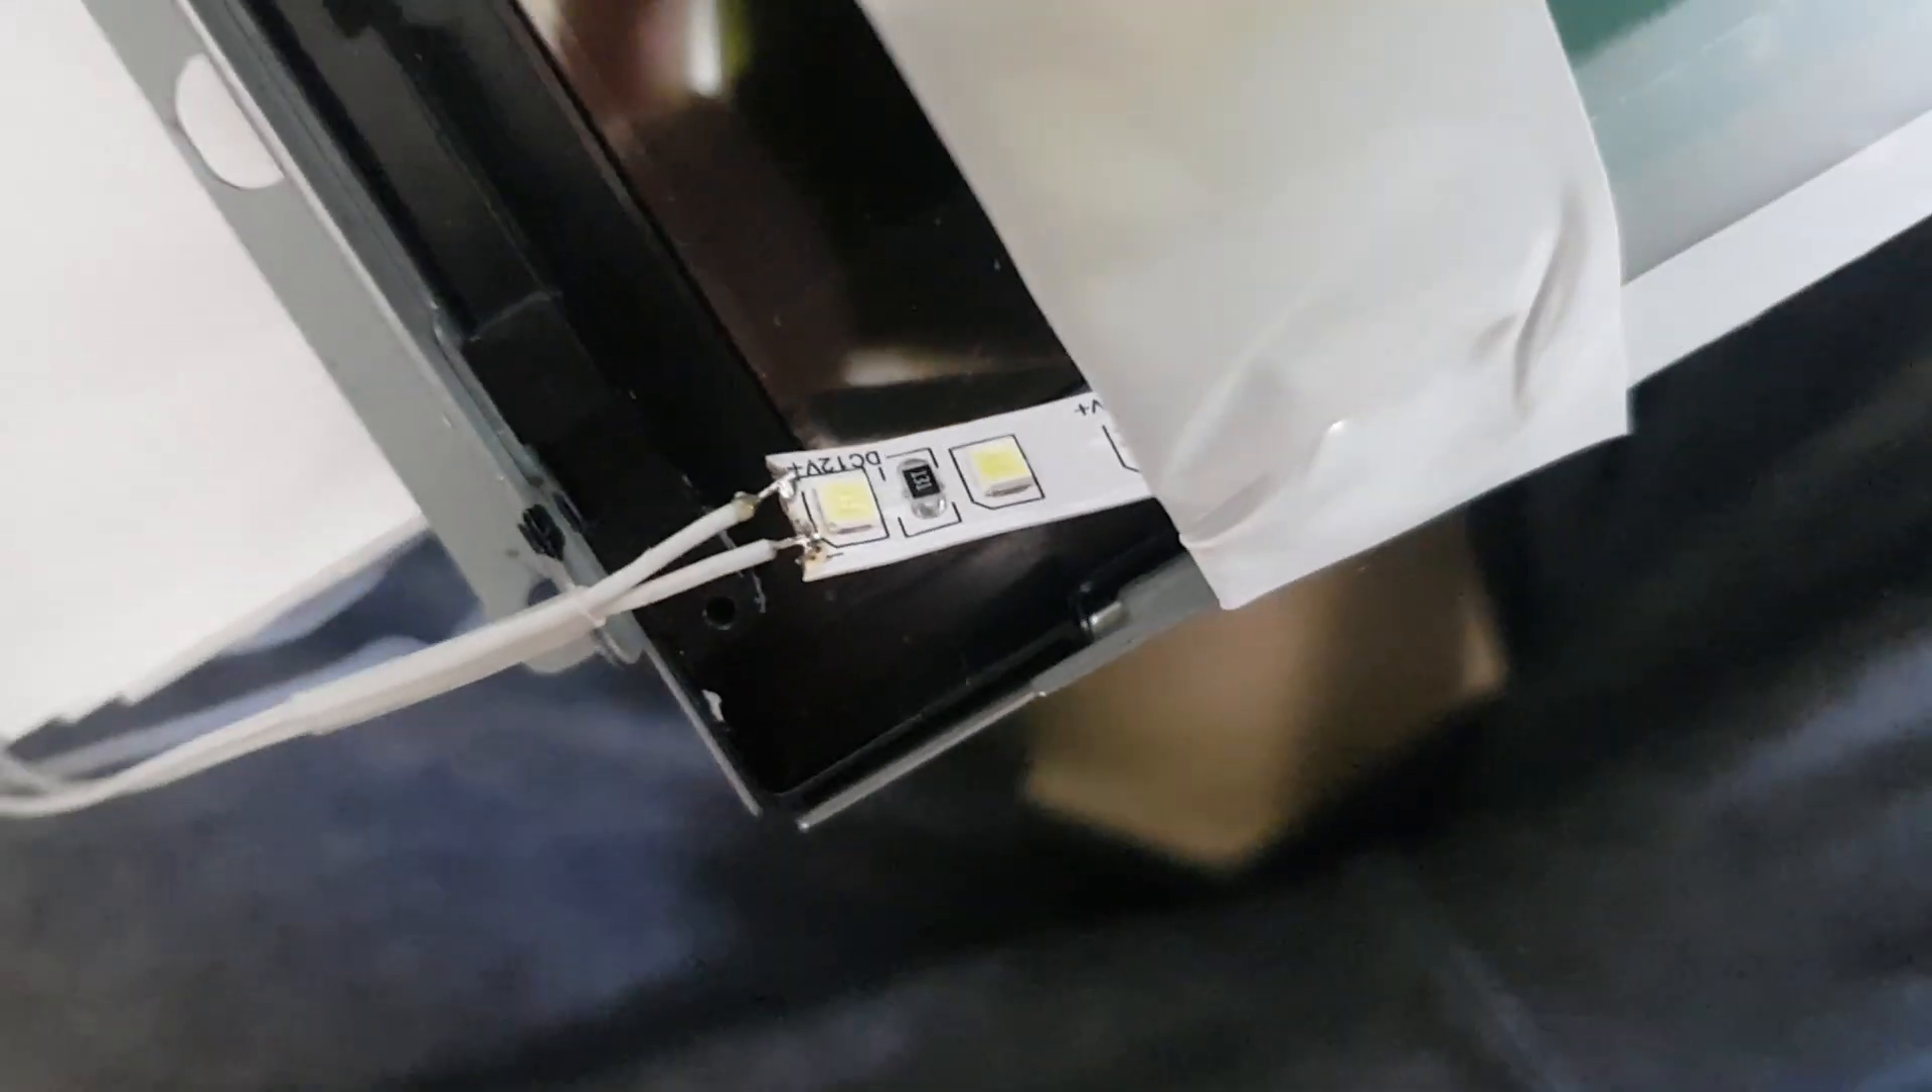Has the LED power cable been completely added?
Yes.